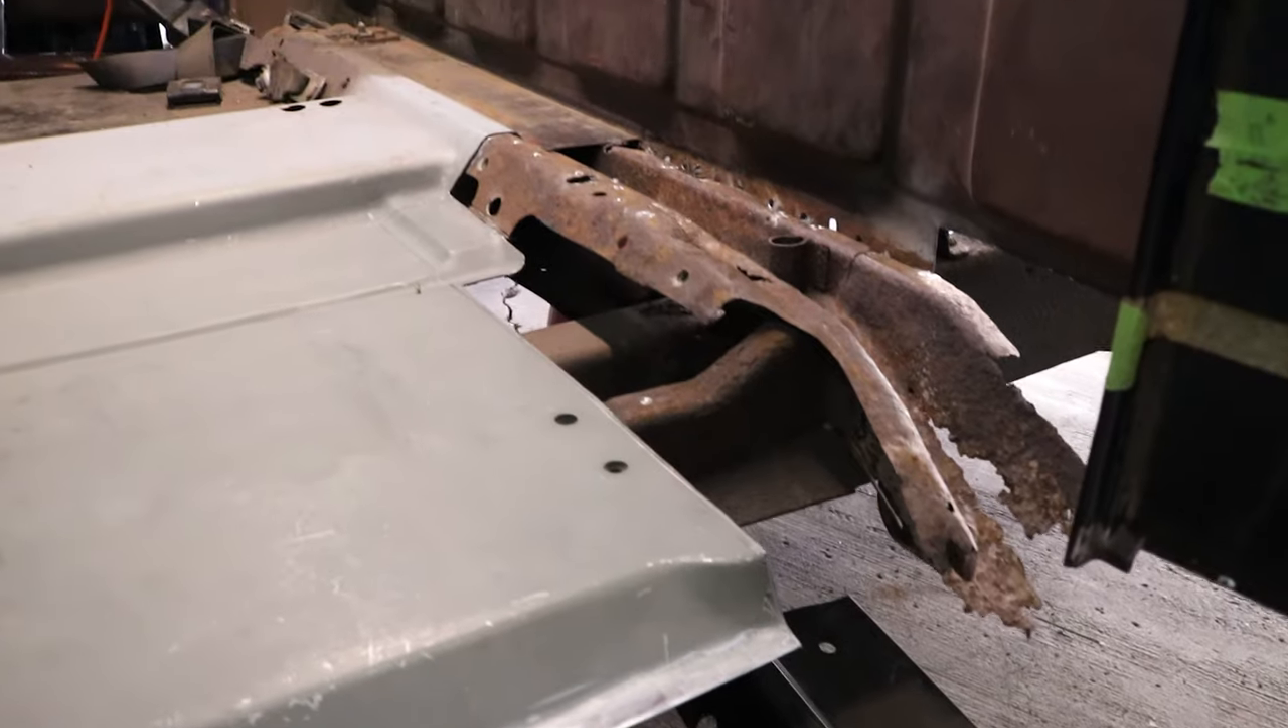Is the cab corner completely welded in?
No.